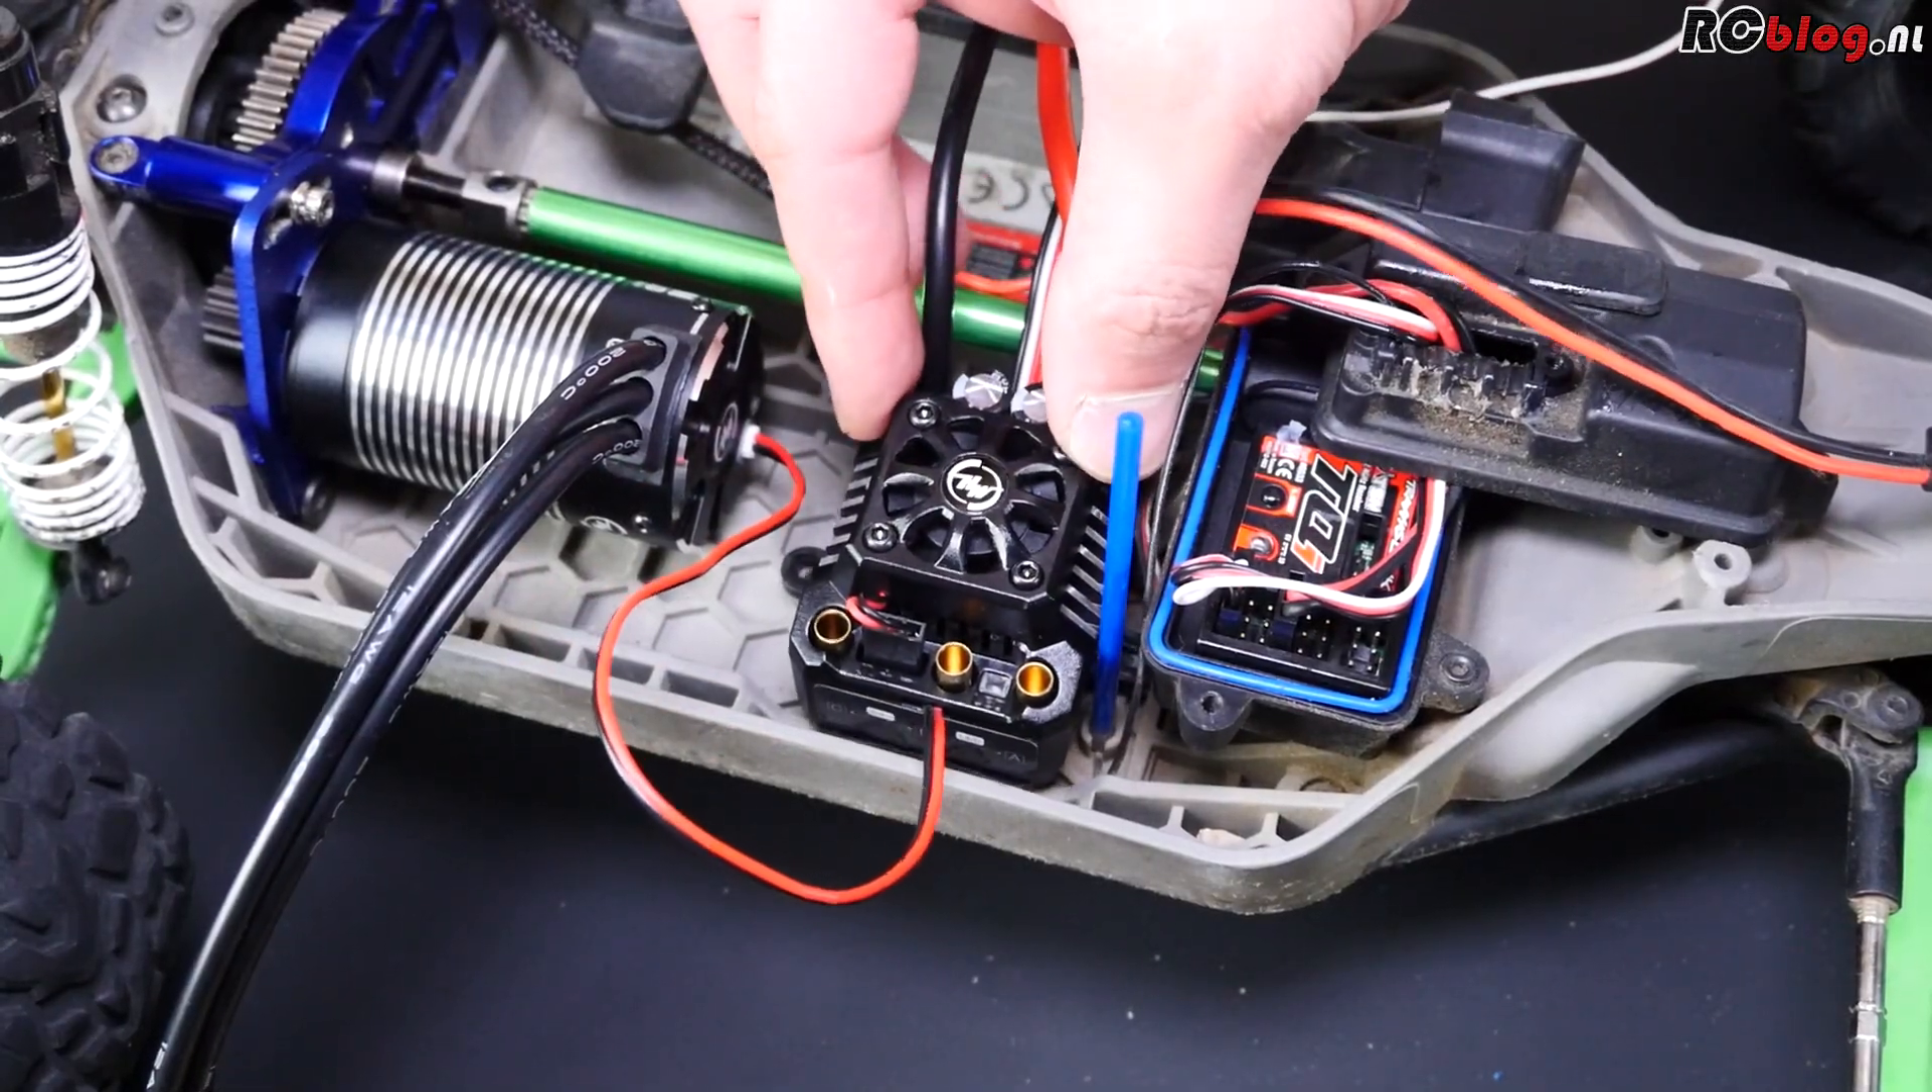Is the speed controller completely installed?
No.